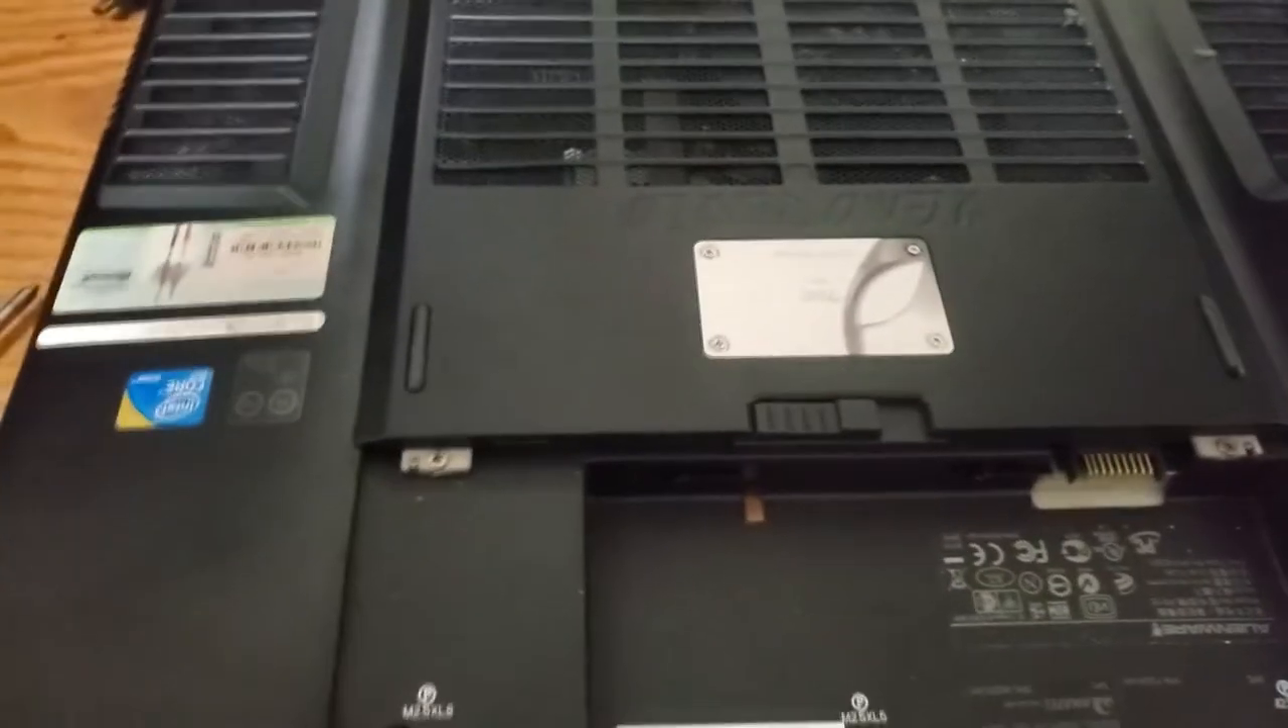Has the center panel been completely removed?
No.